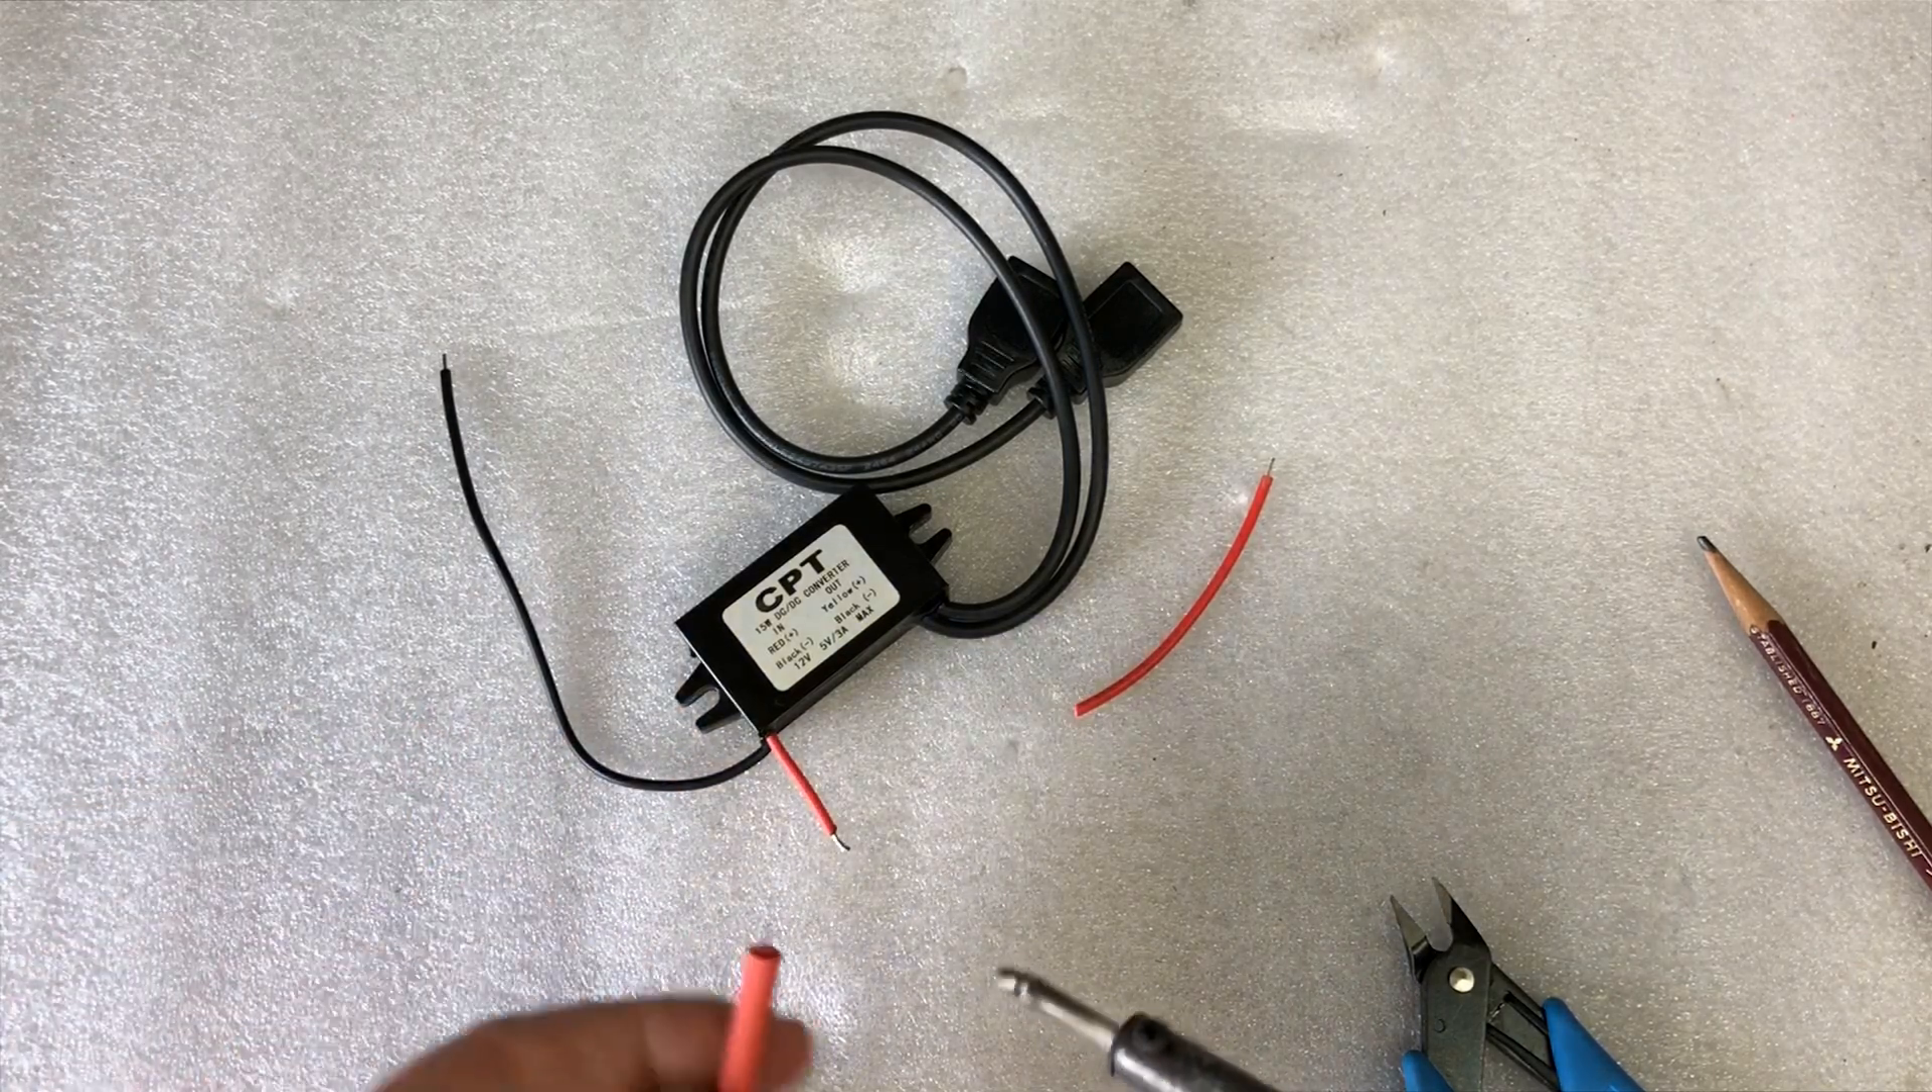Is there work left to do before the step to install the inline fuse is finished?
Yes.